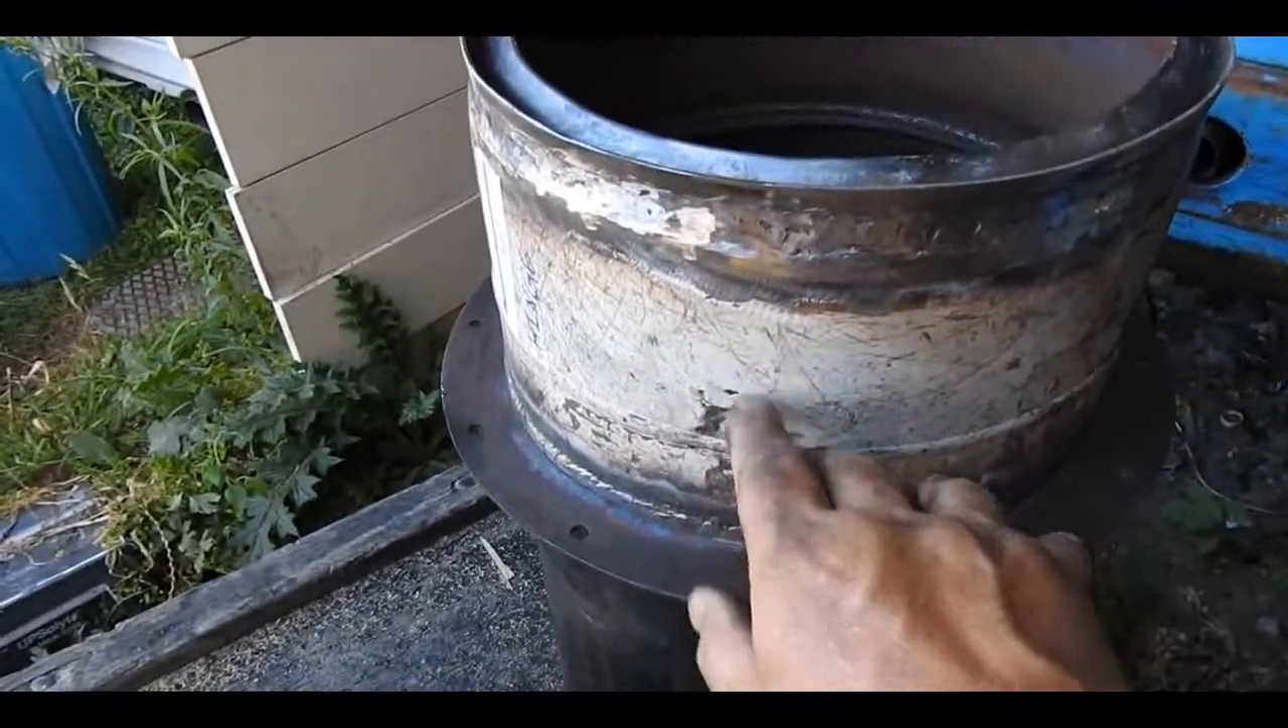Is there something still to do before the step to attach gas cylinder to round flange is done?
No.